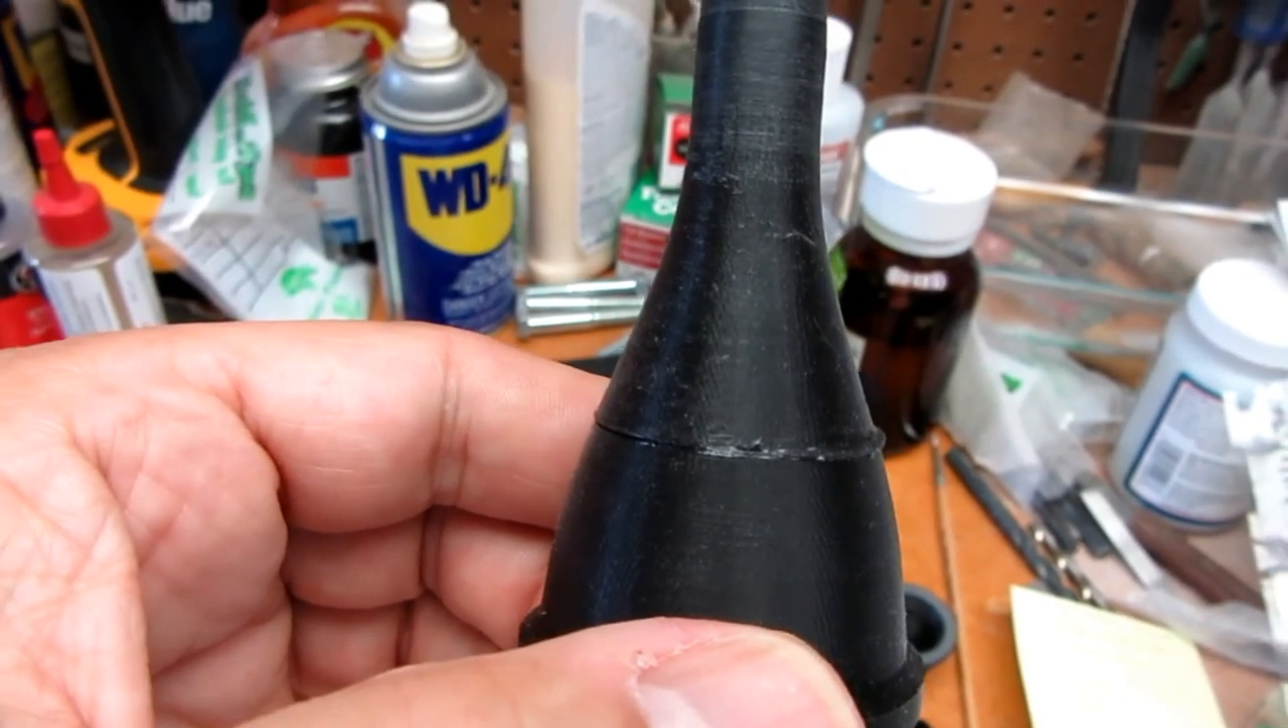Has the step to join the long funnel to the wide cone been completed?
Yes.